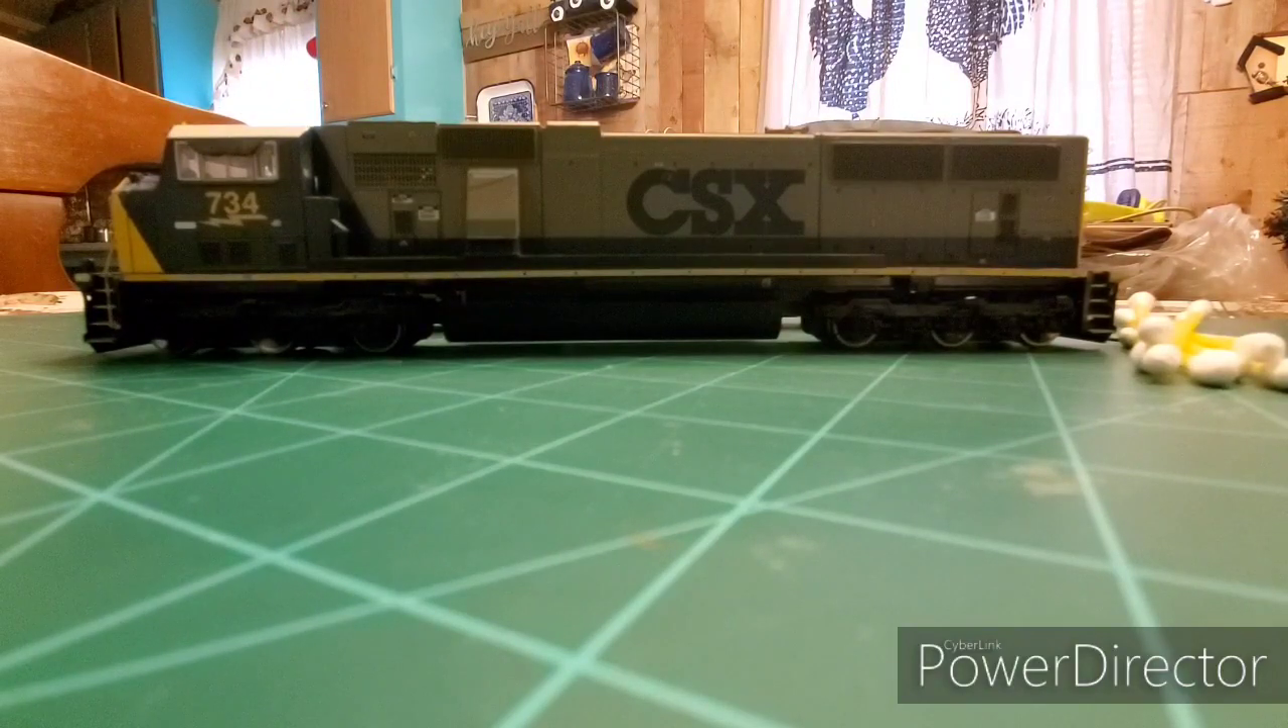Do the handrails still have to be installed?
Yes.